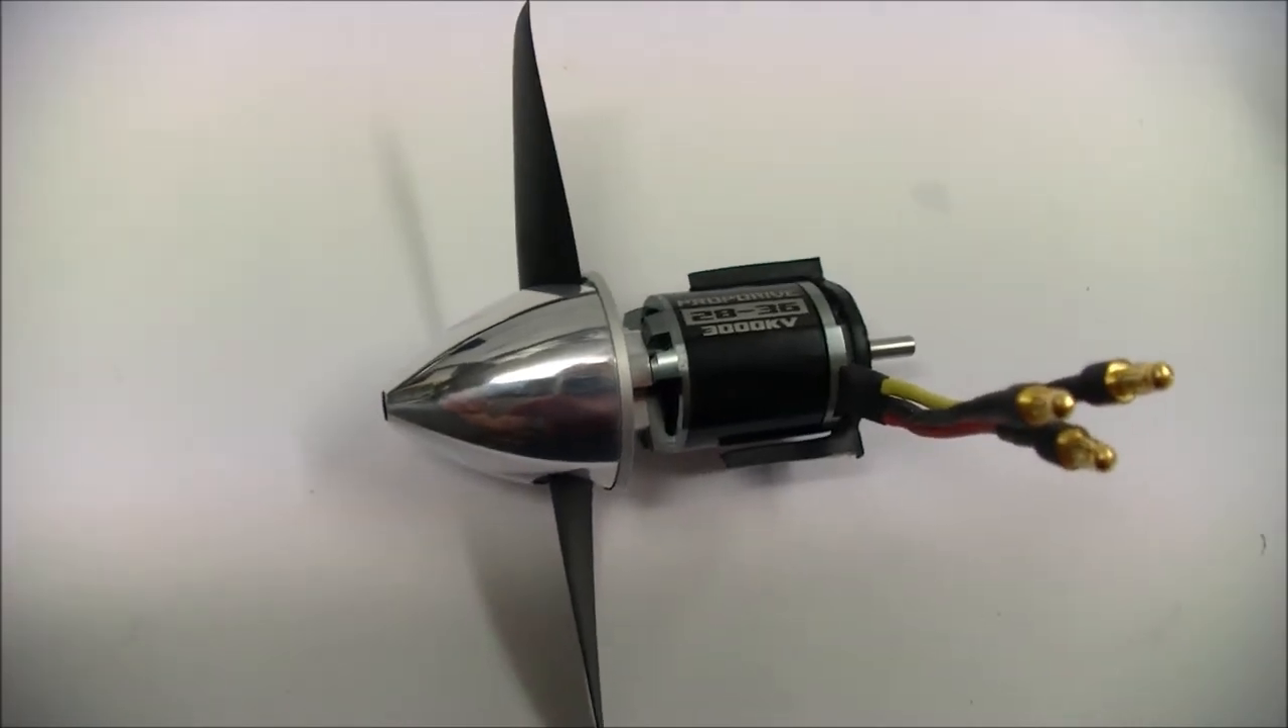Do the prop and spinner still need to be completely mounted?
No.